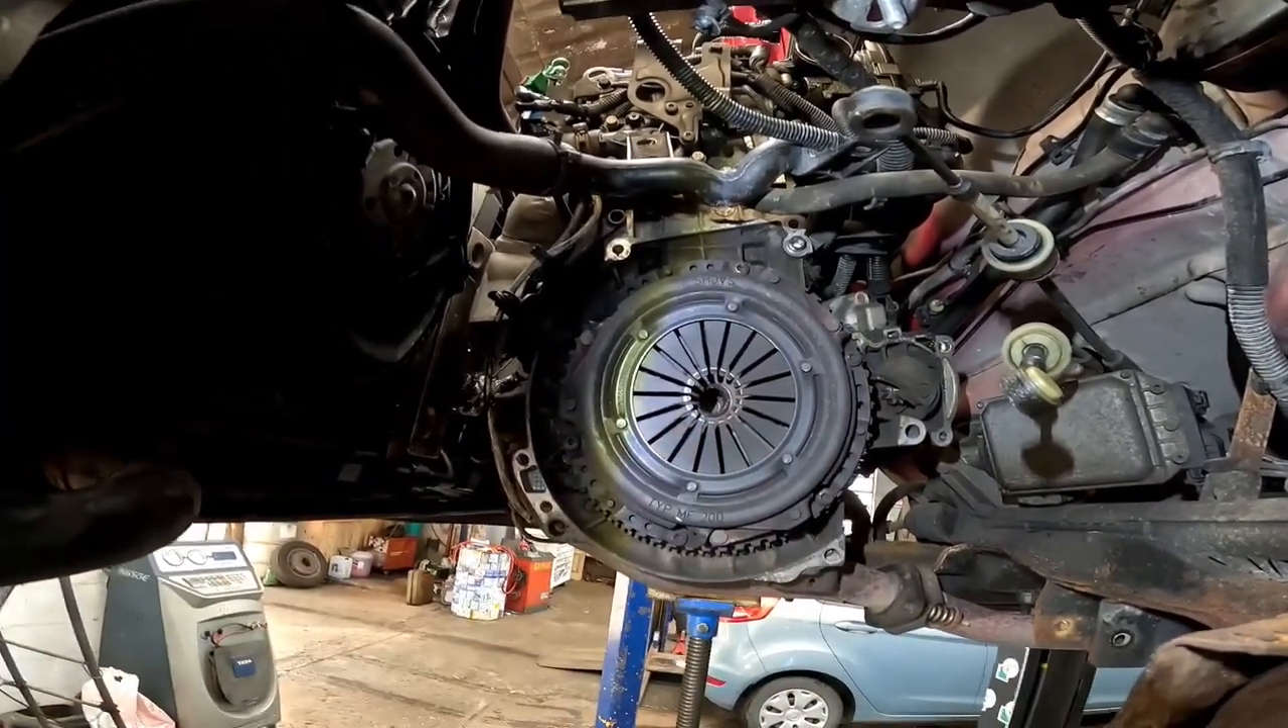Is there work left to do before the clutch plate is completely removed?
Yes.